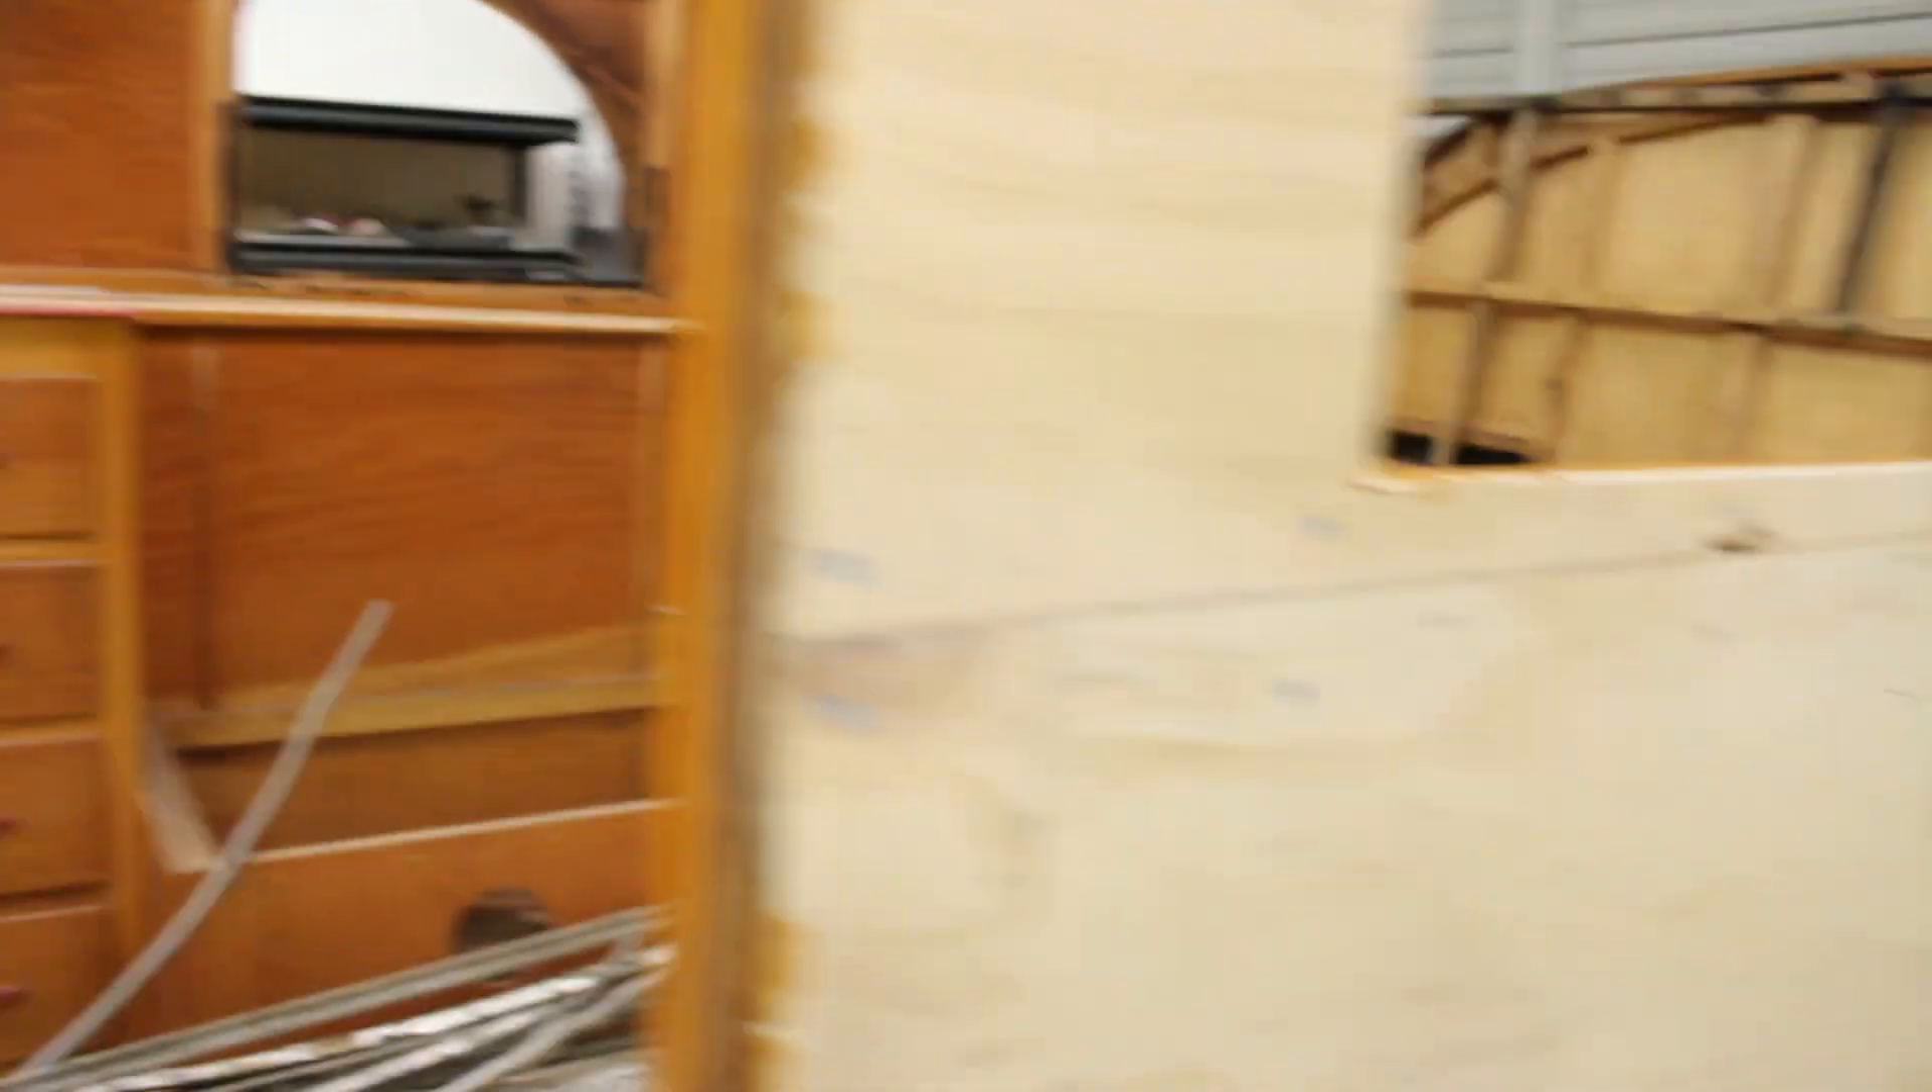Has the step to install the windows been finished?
No.